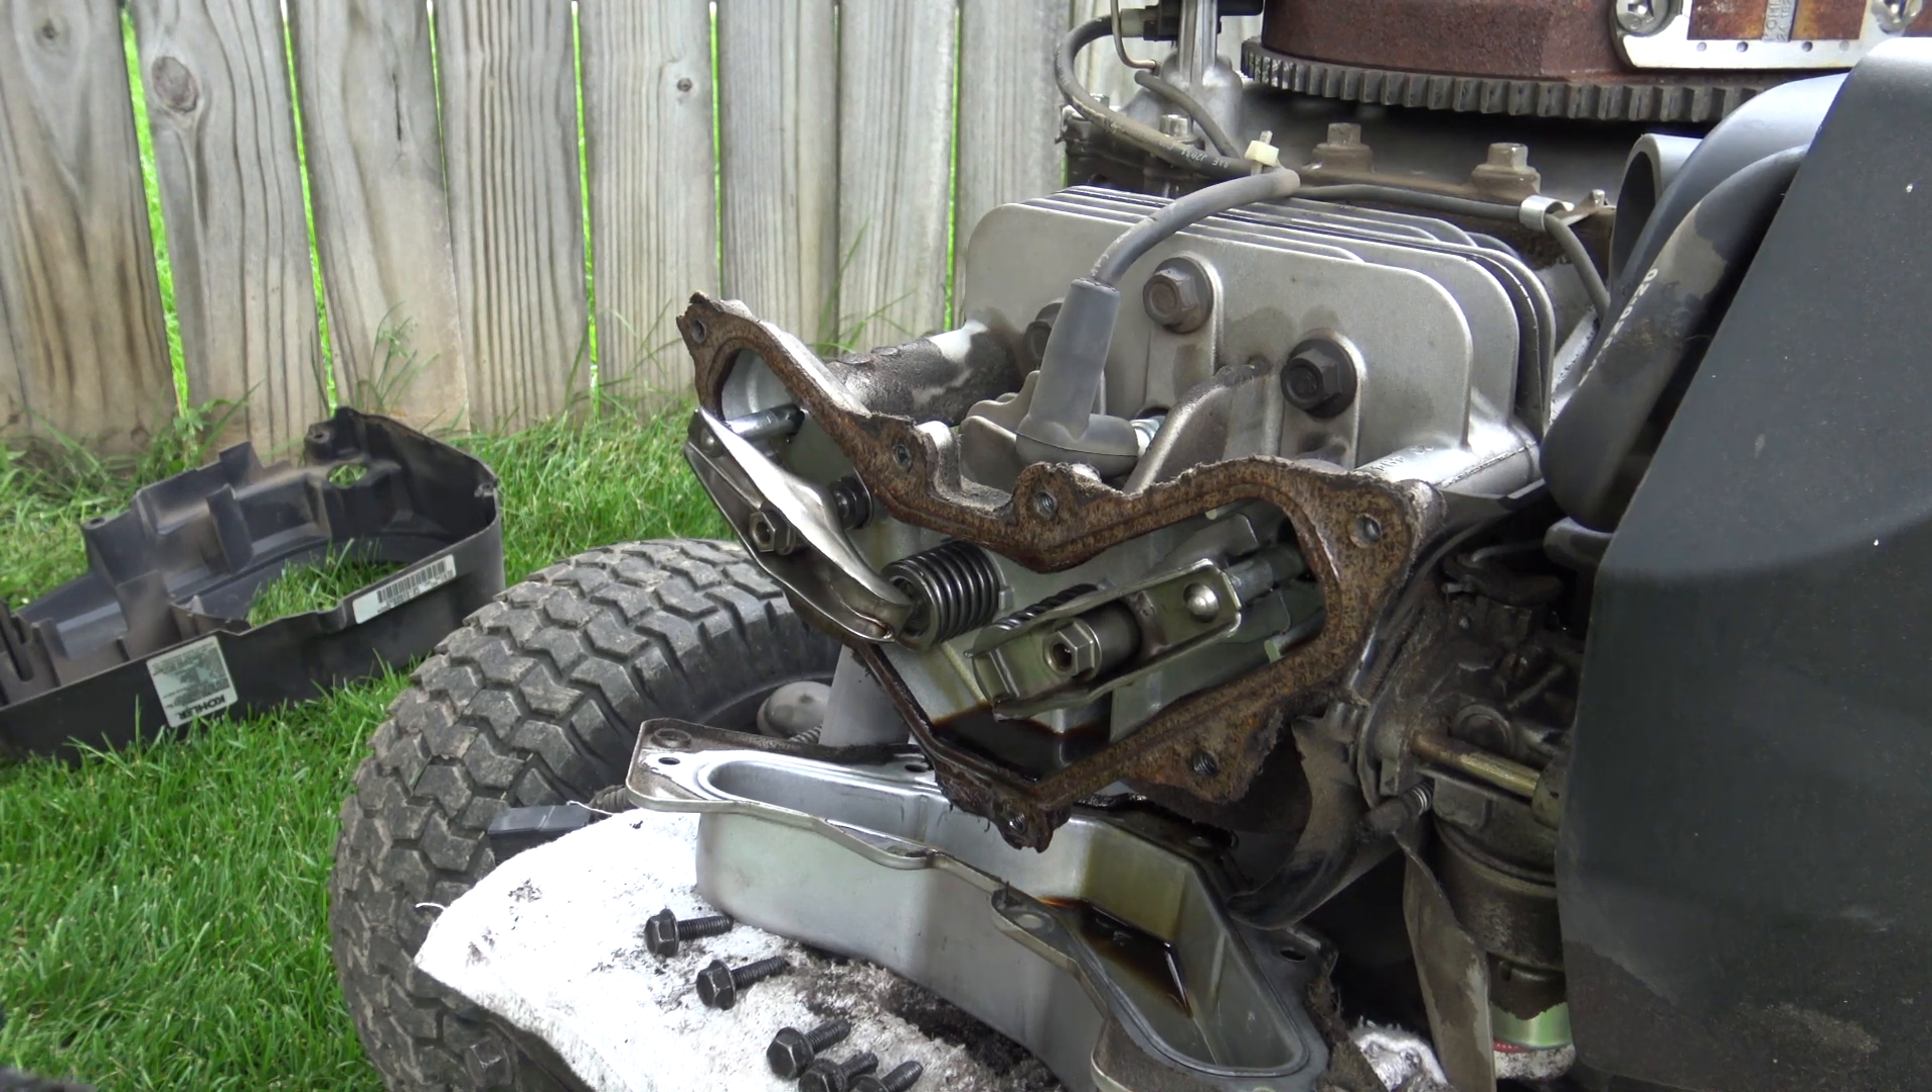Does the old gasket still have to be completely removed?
Yes.